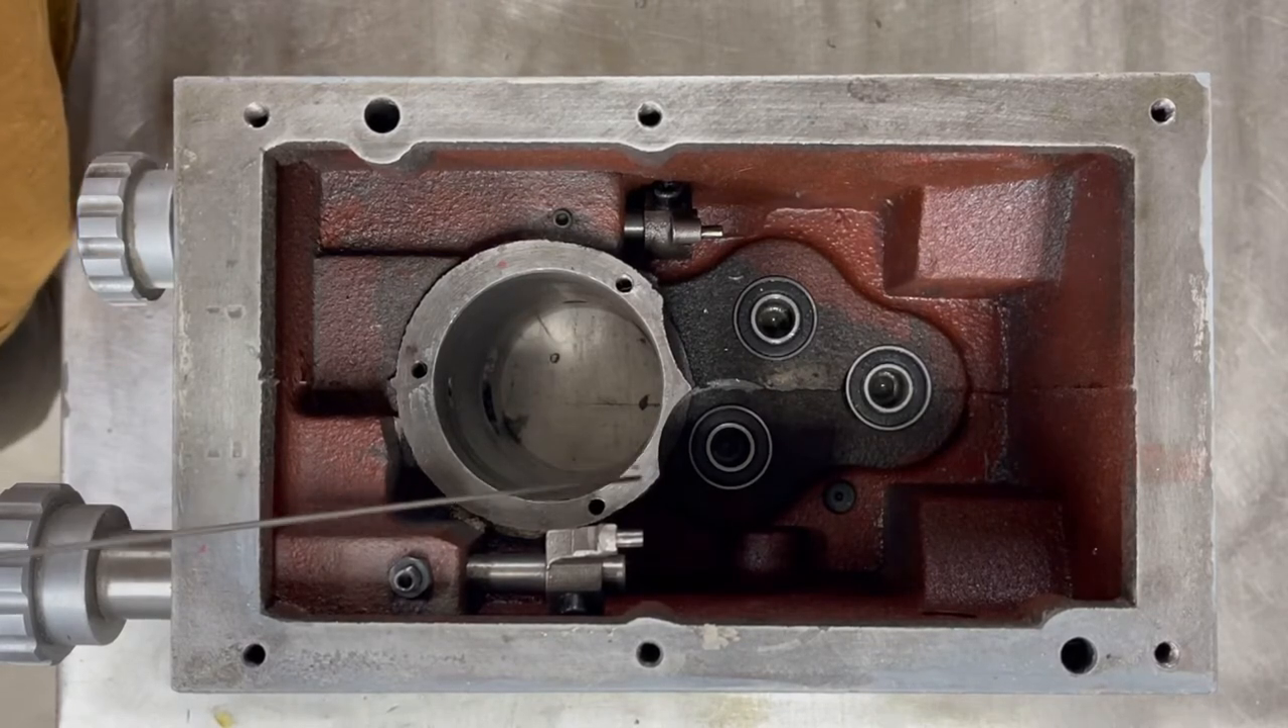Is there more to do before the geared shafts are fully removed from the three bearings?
No.